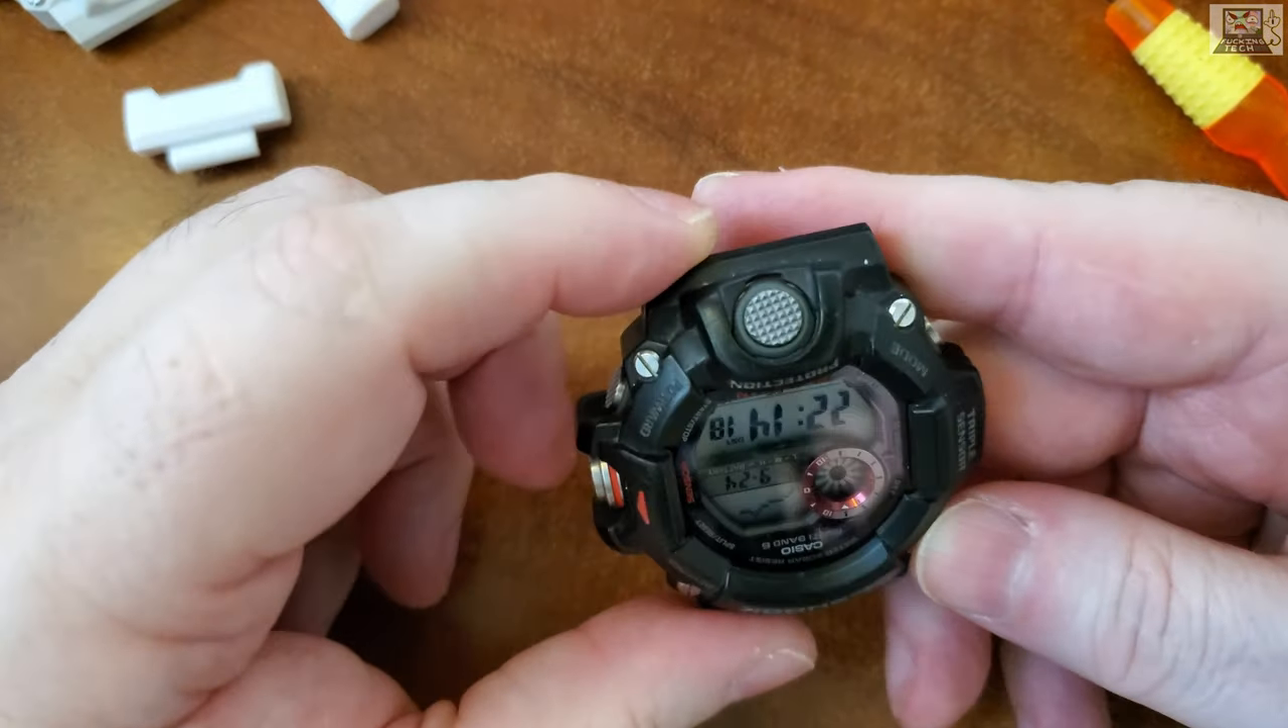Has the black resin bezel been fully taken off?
No.